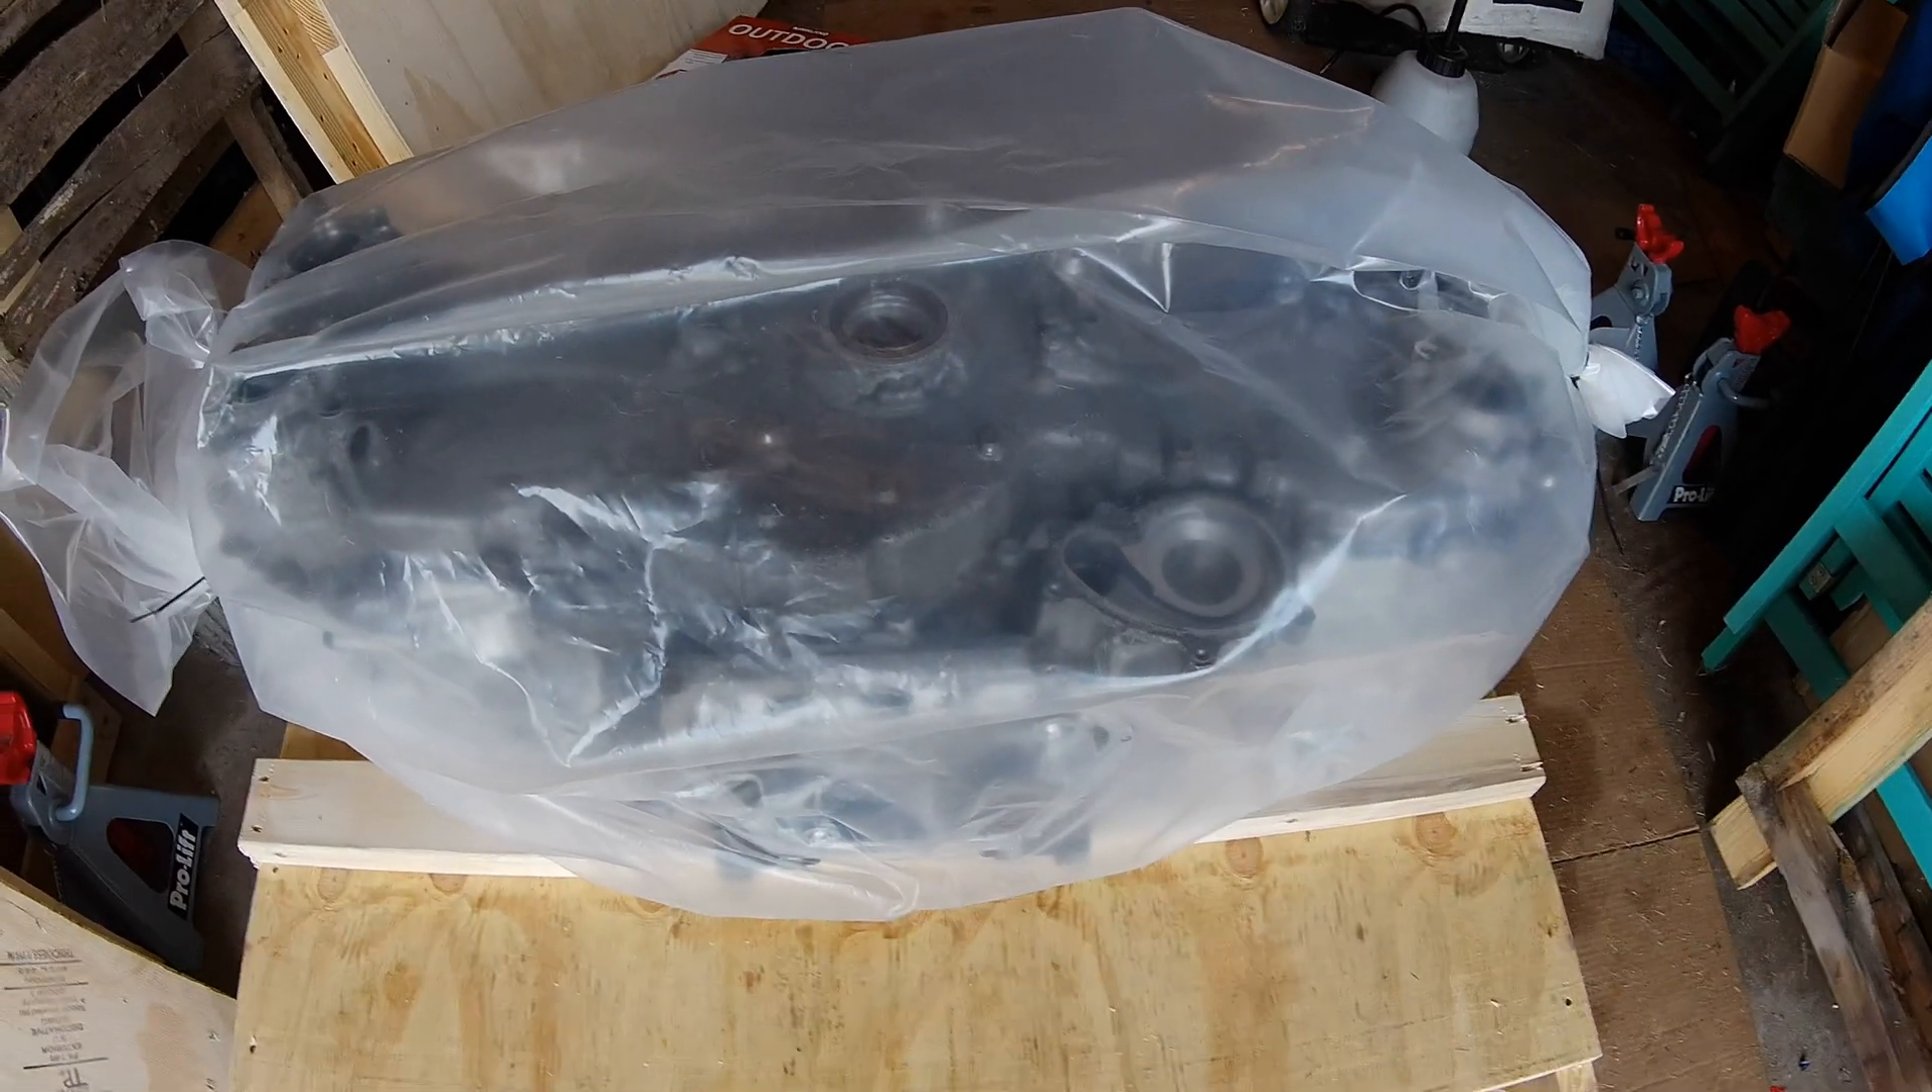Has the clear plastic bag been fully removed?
No.